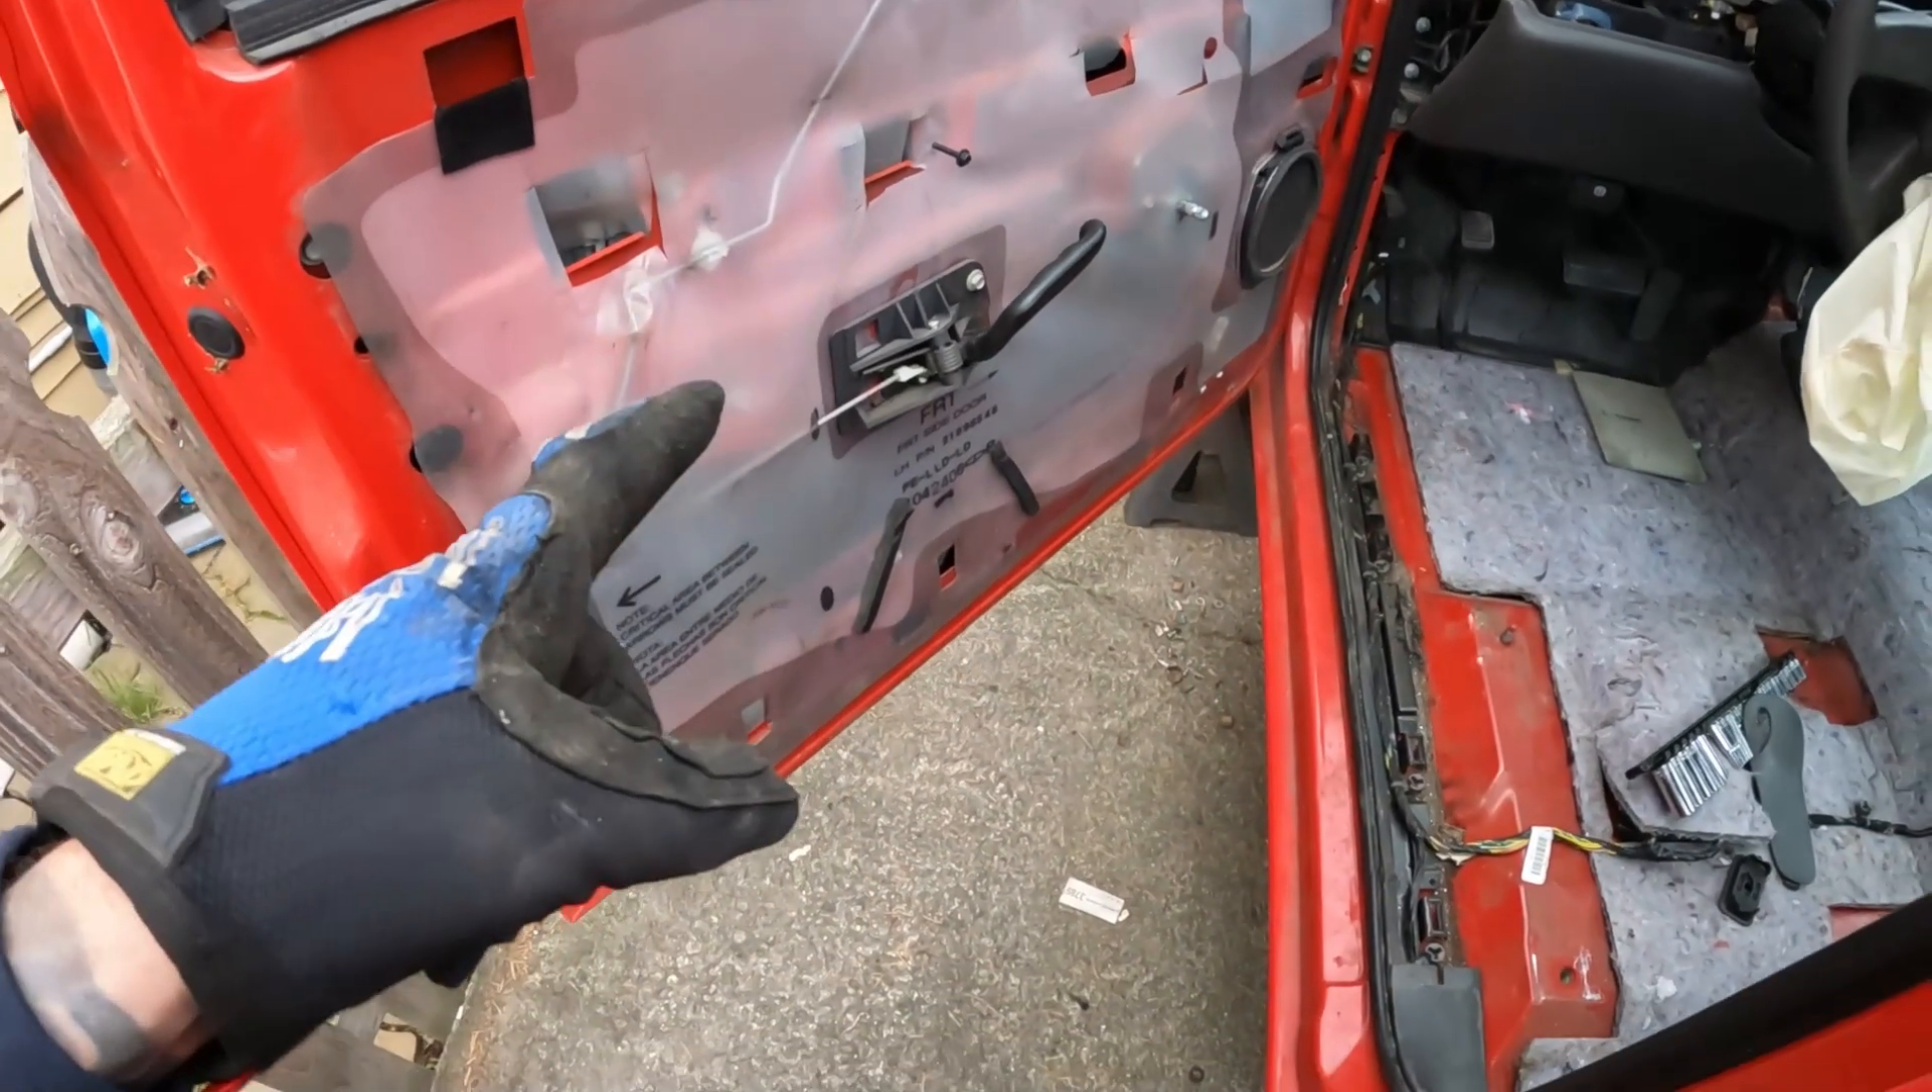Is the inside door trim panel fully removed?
Yes.